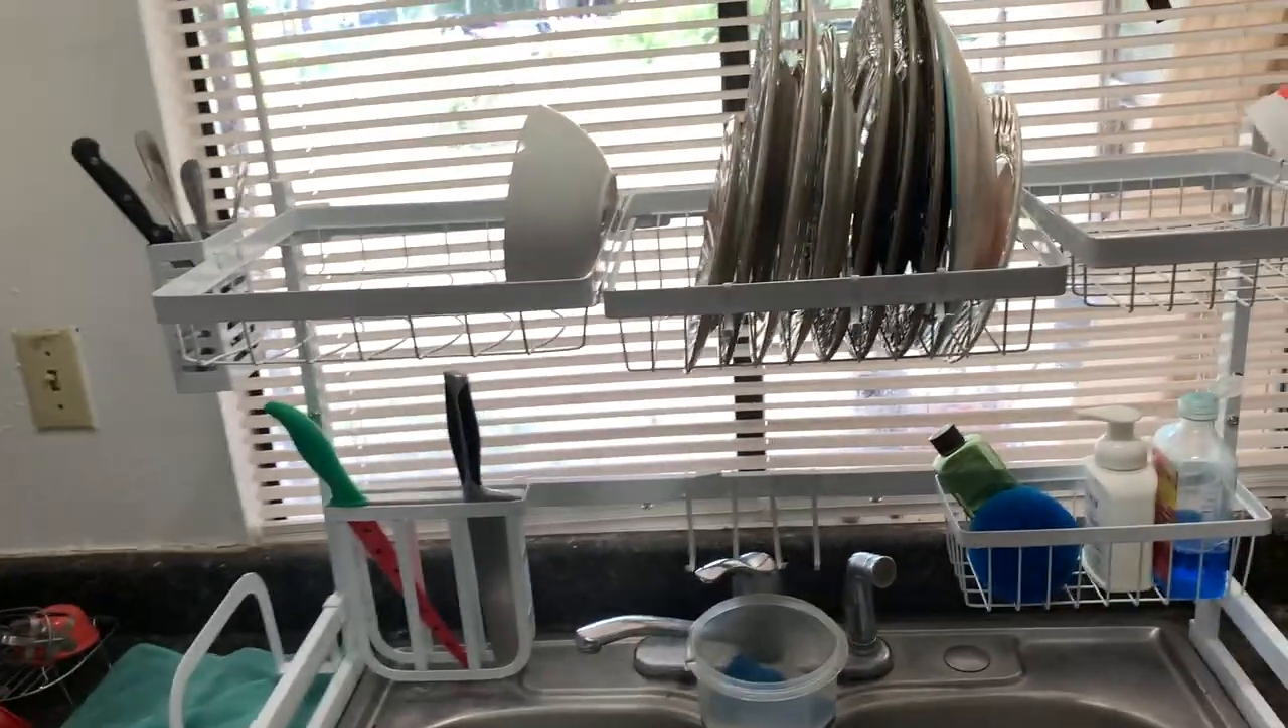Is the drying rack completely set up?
Yes.